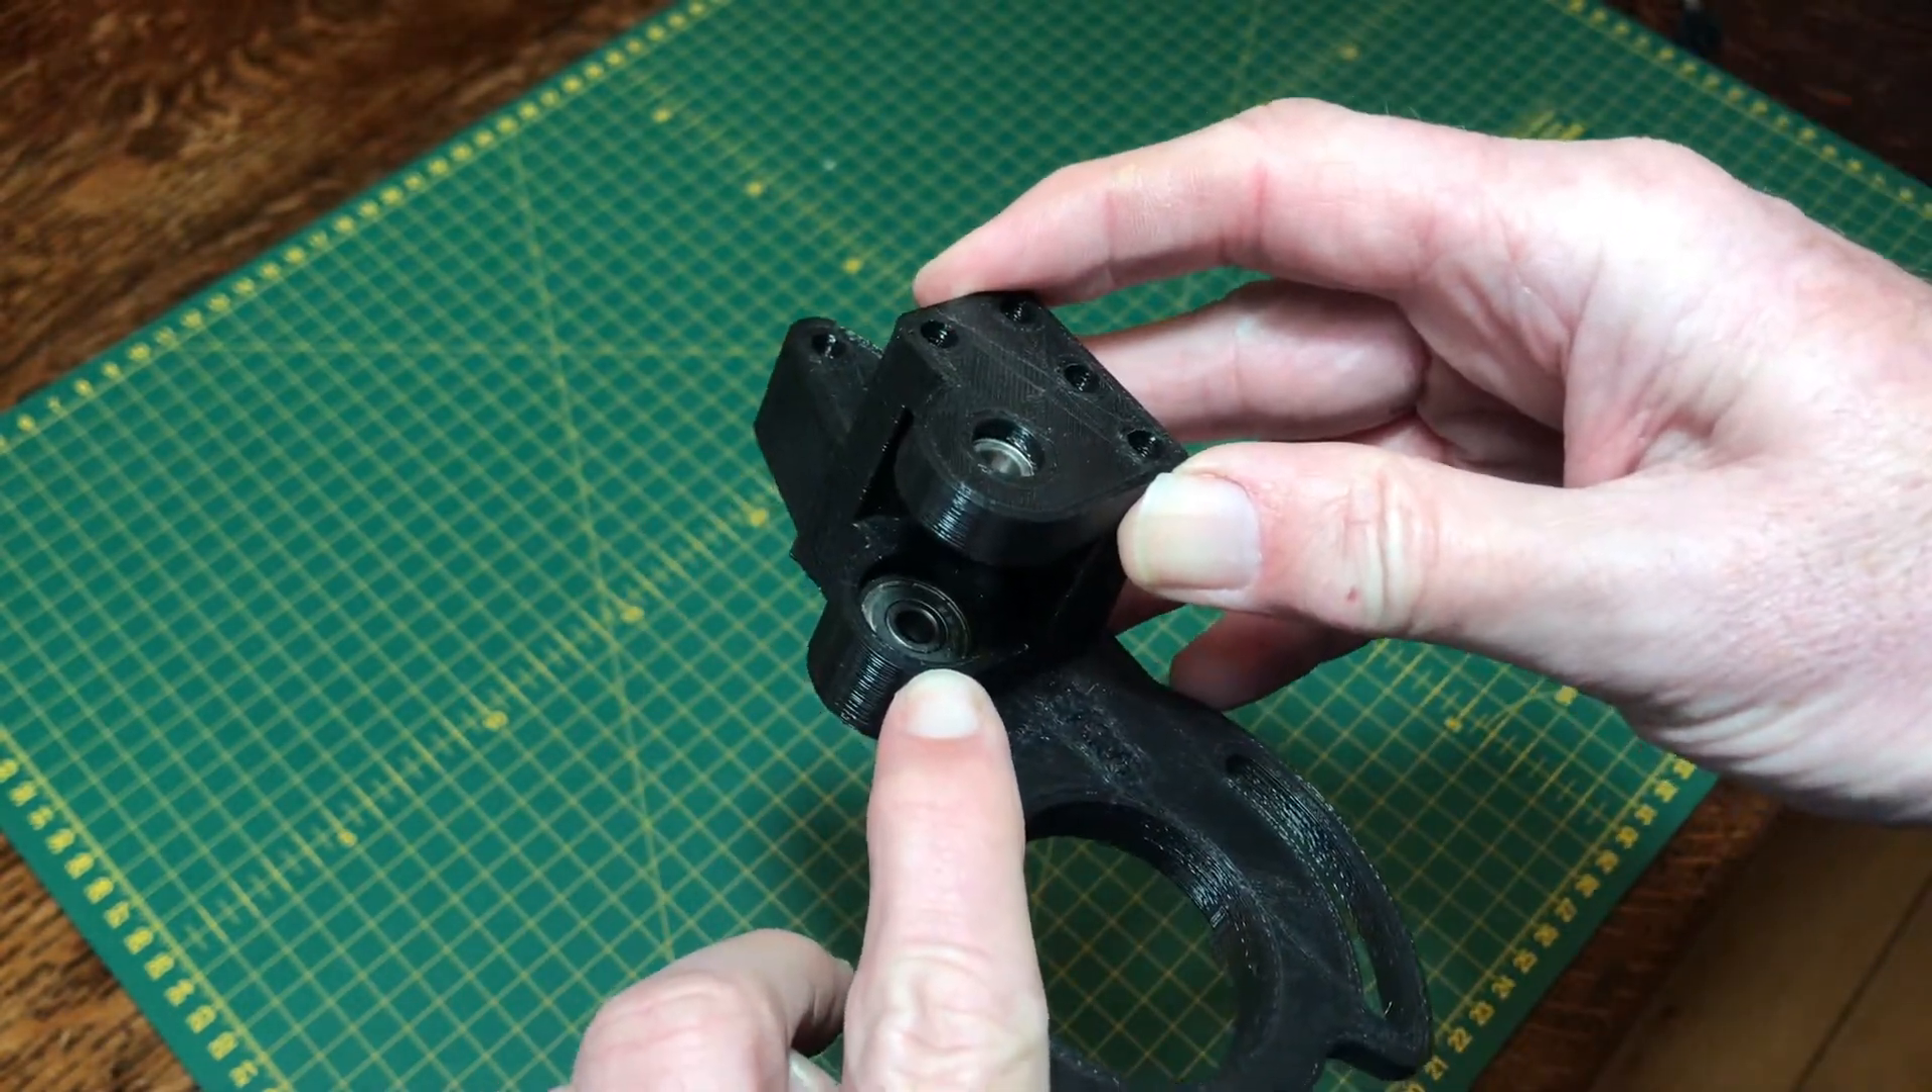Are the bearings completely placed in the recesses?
Yes.